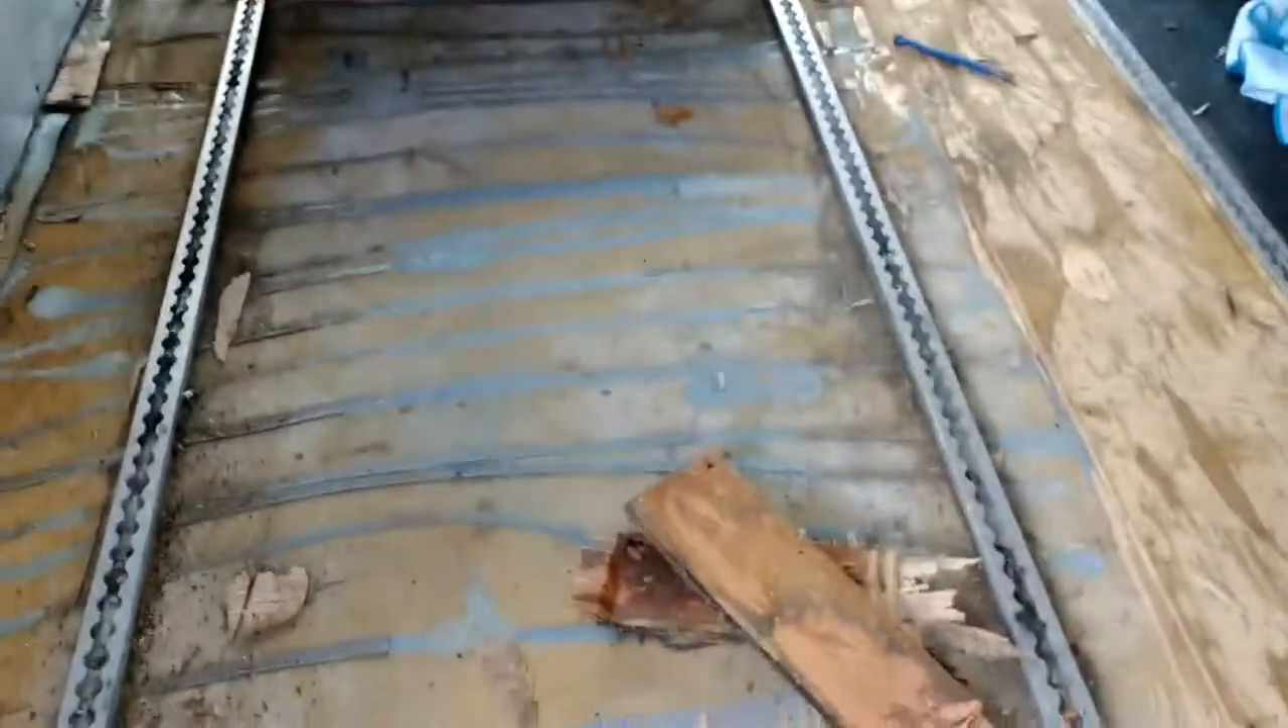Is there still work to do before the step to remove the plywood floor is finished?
Yes.